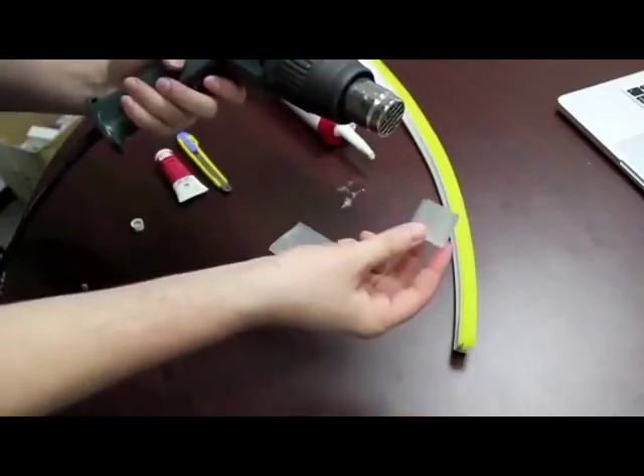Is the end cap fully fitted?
No.